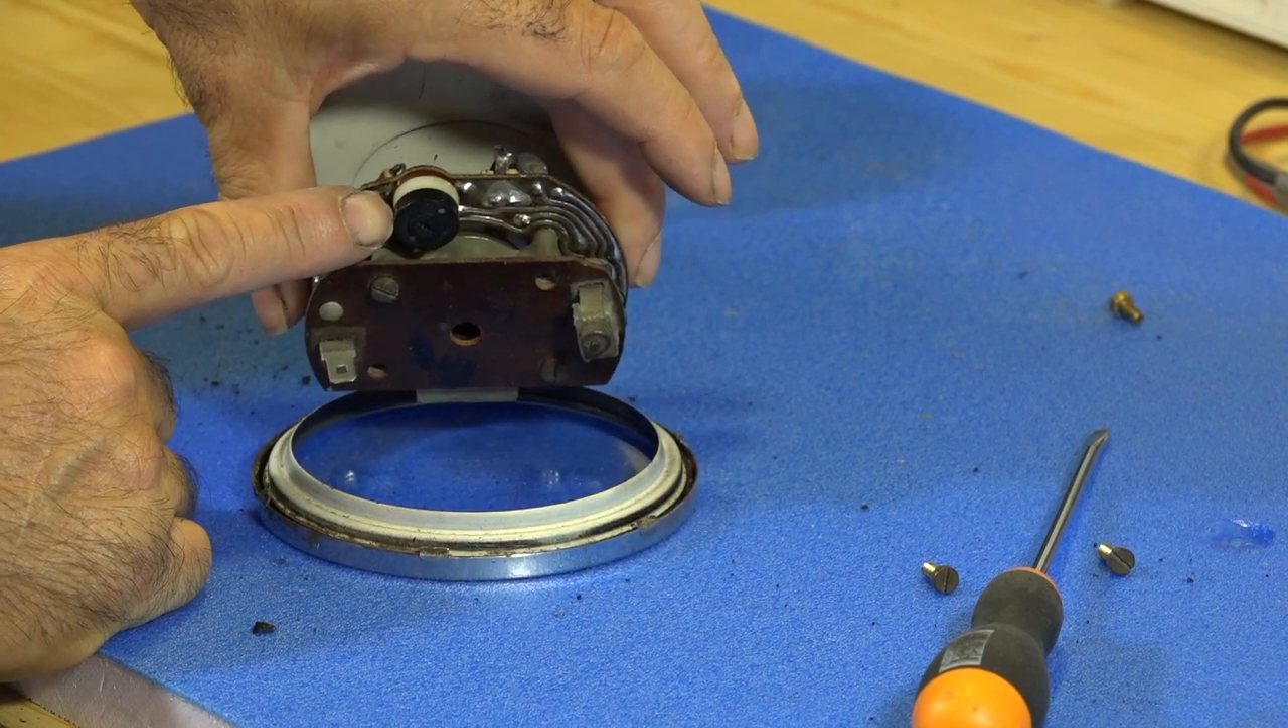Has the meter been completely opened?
Yes.